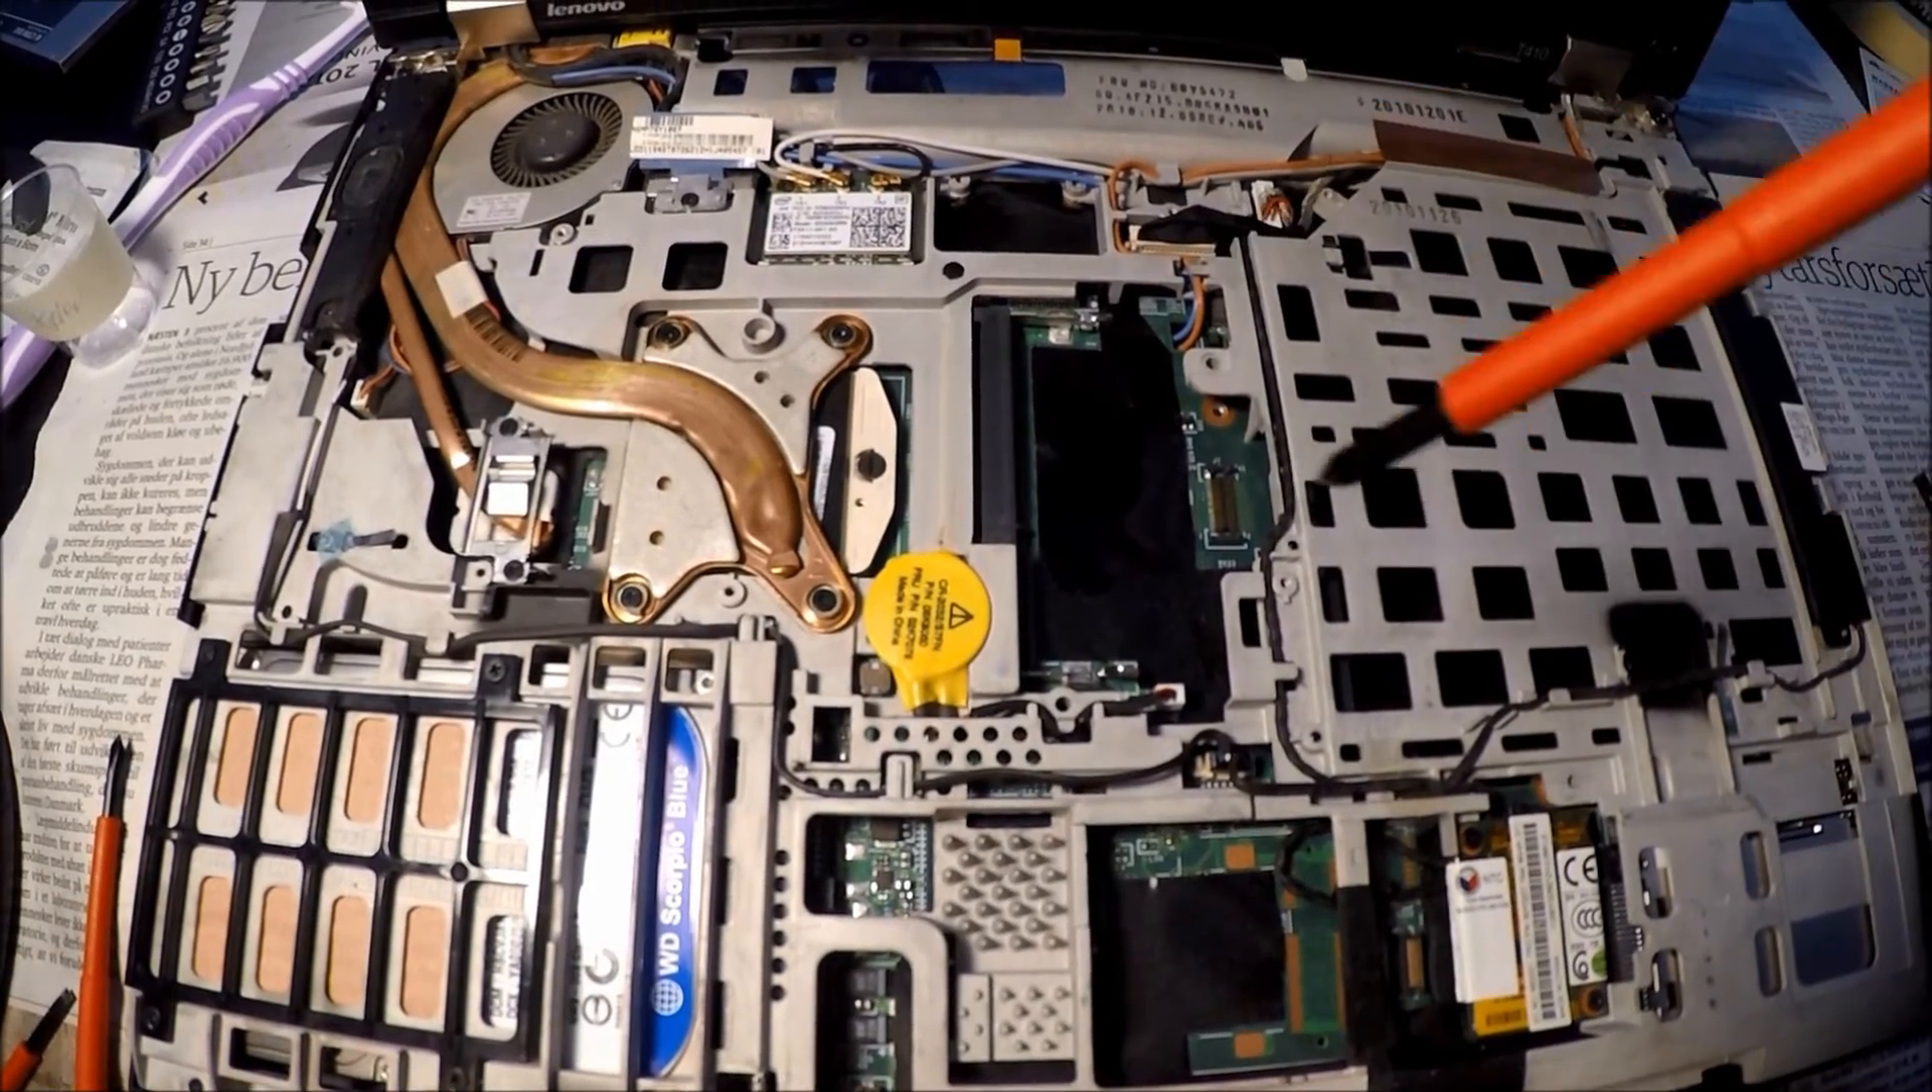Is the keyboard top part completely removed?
Yes.